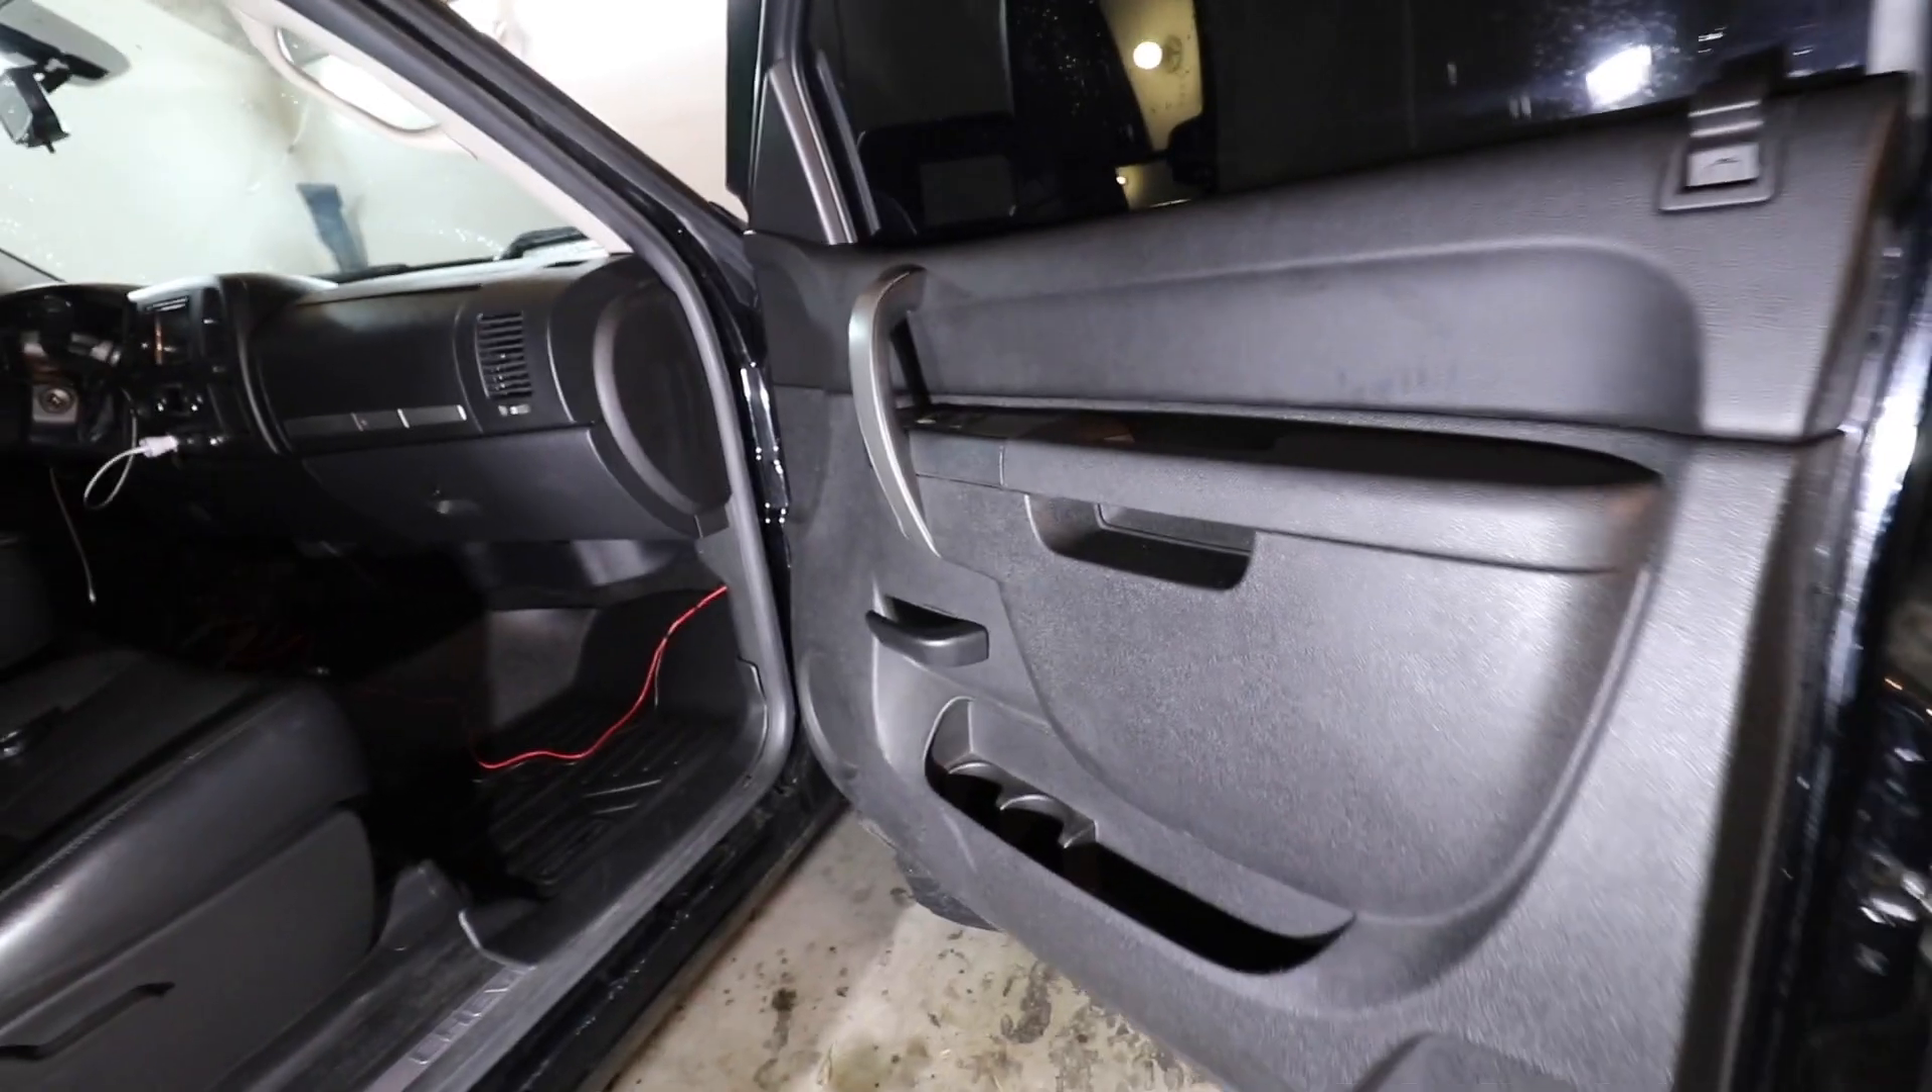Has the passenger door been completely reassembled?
Yes.